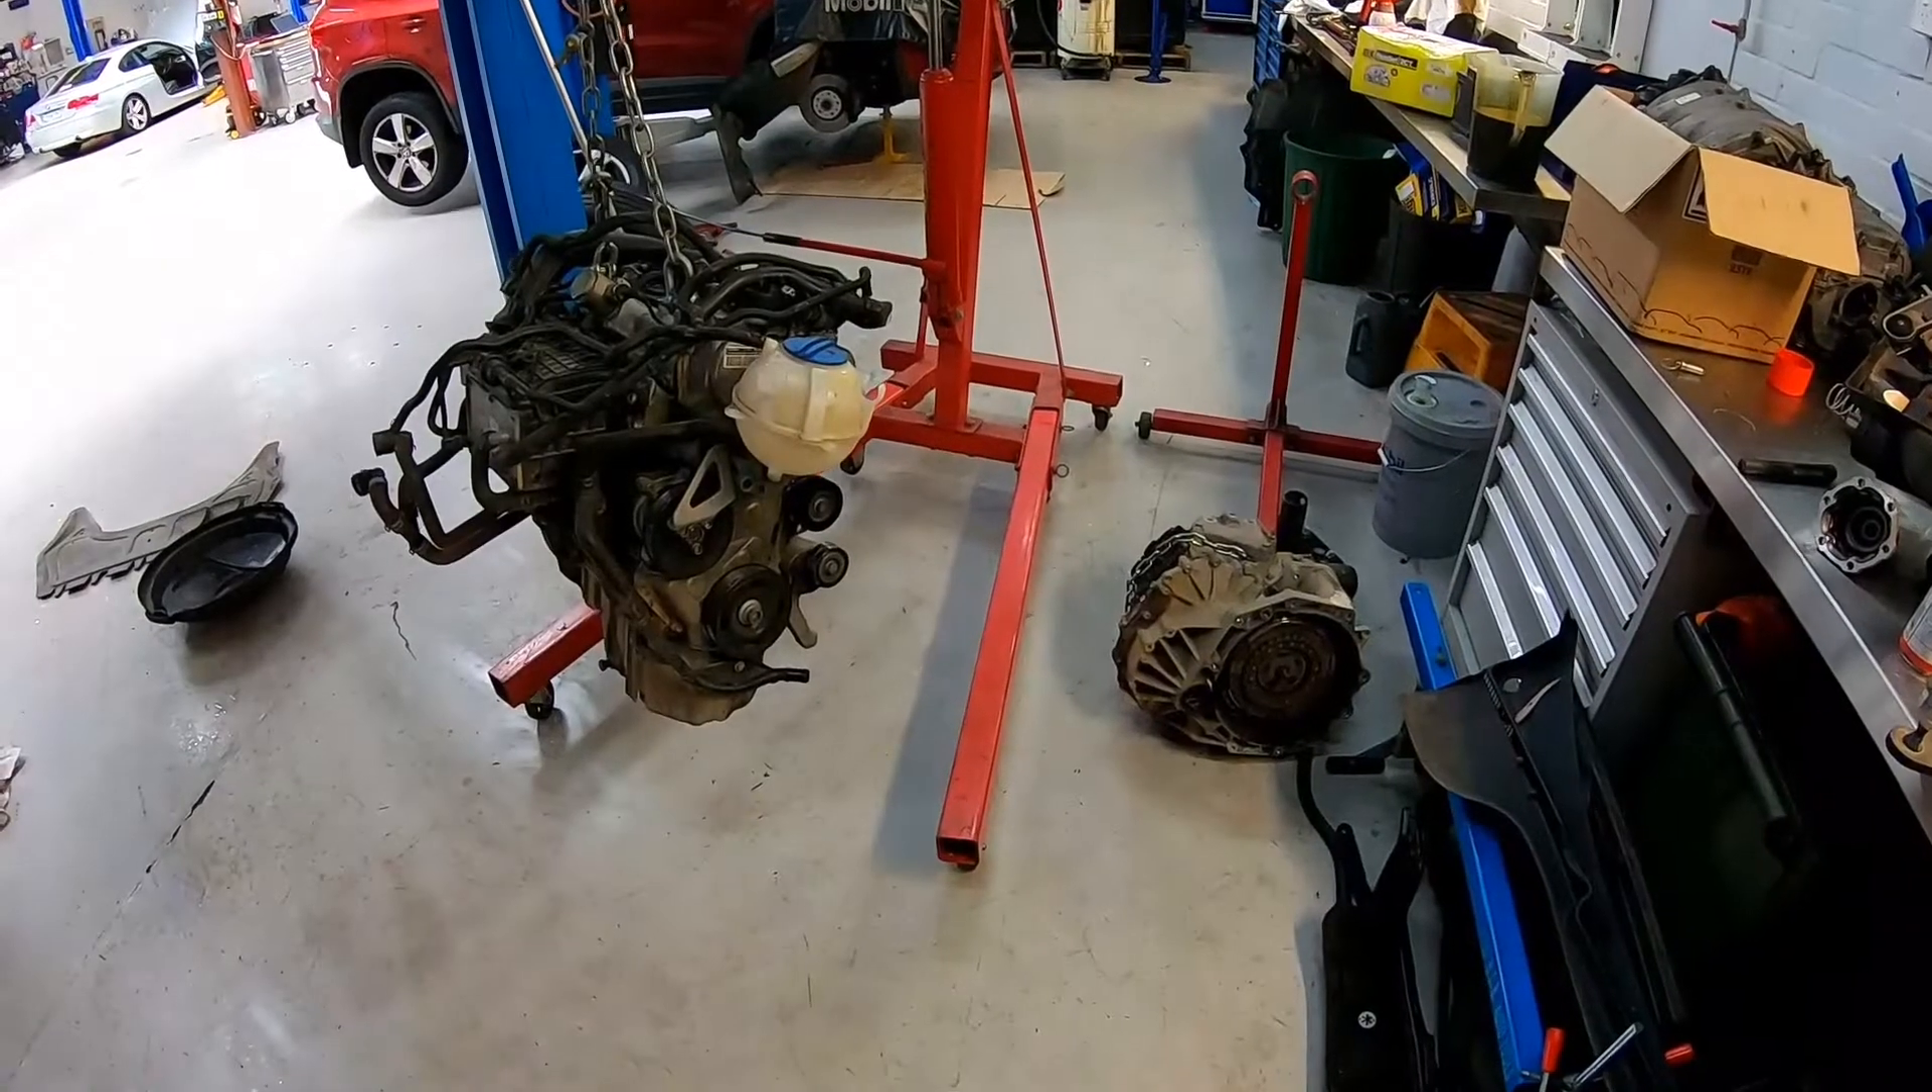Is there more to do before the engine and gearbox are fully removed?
No.